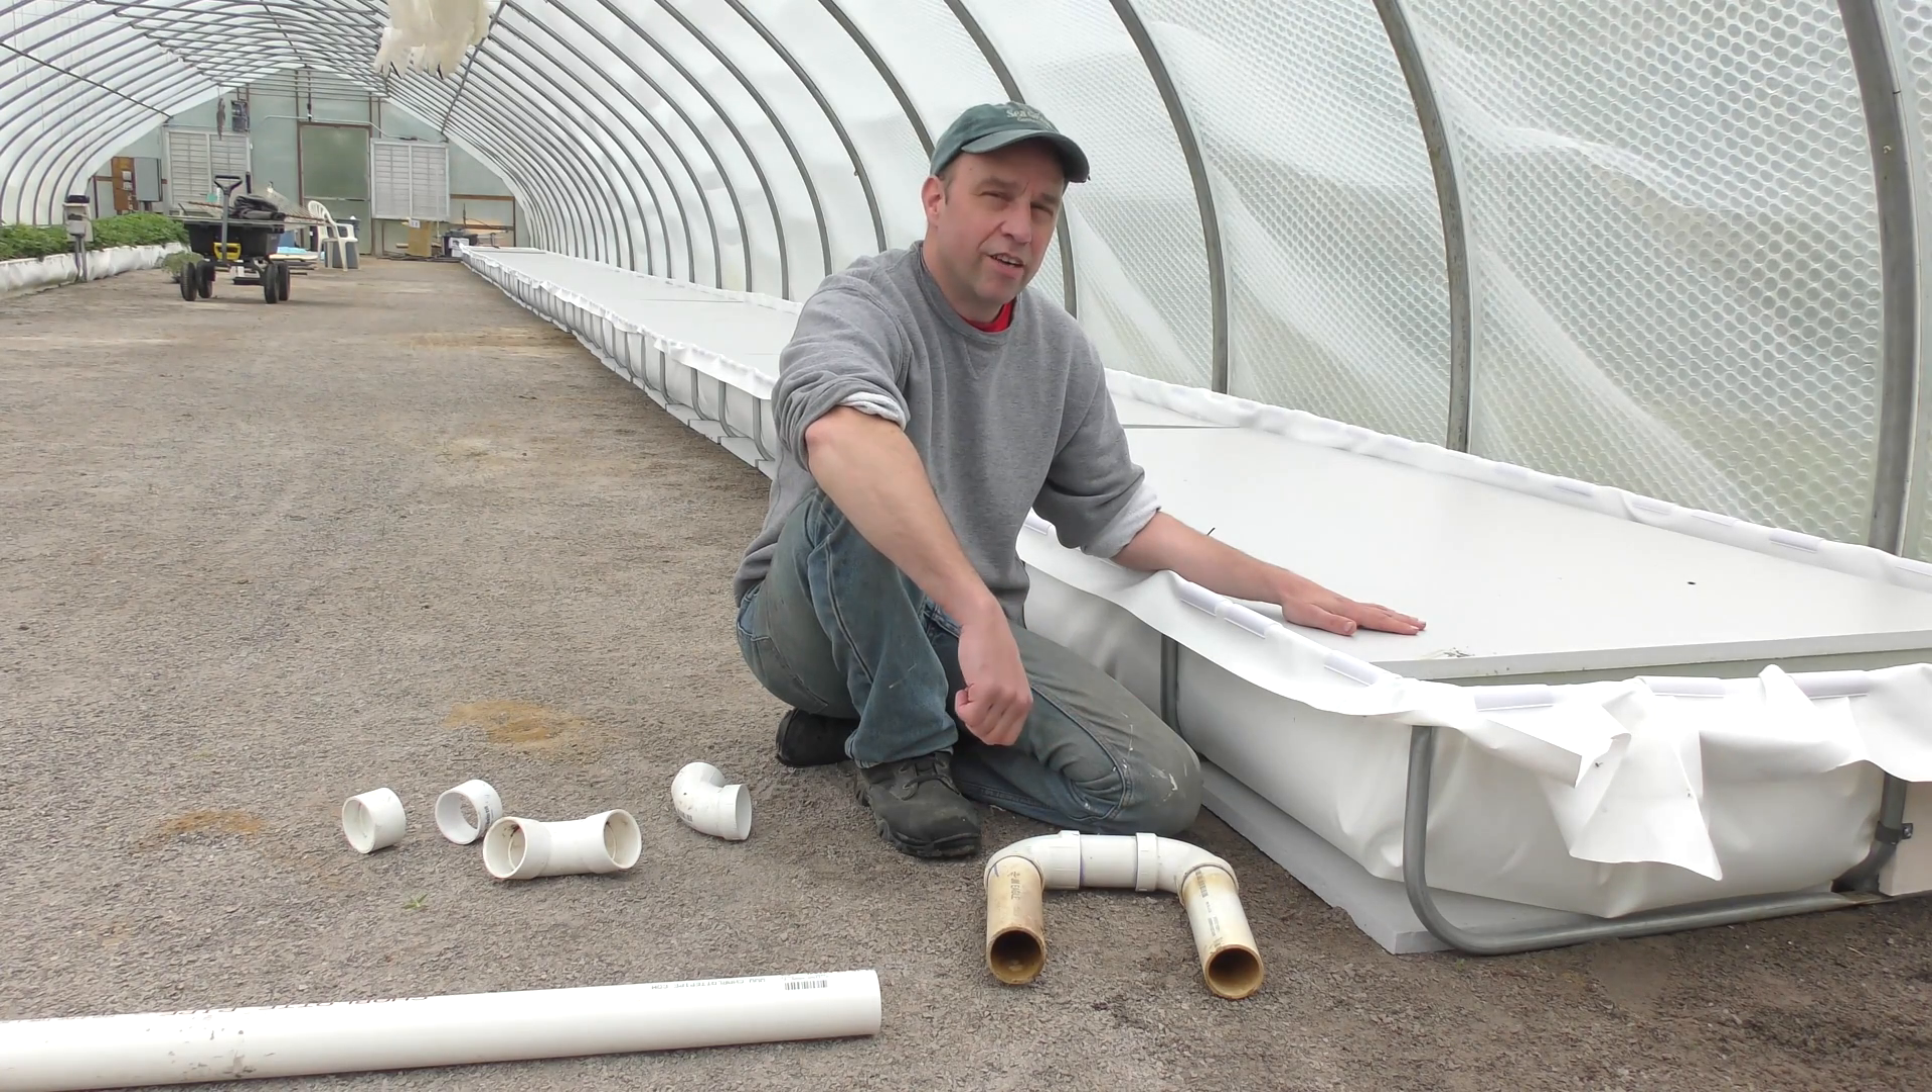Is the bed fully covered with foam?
Yes.